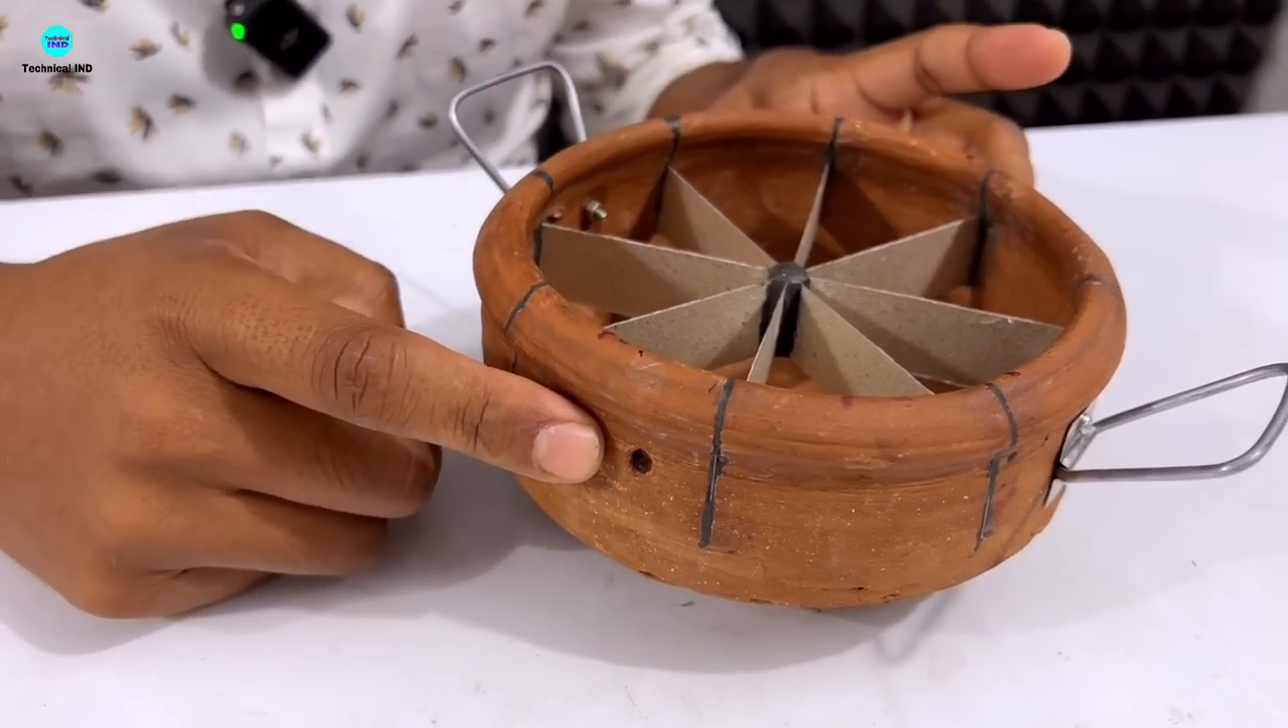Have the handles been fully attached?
Yes.